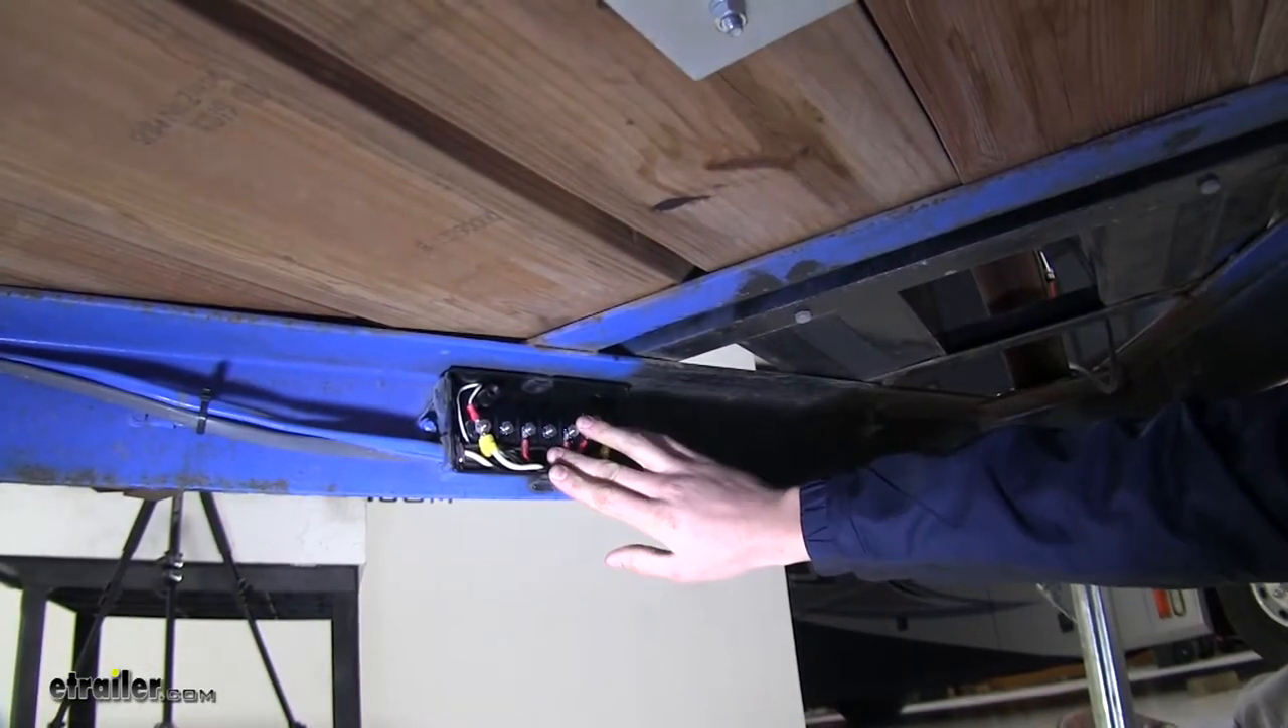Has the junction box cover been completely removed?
Yes.